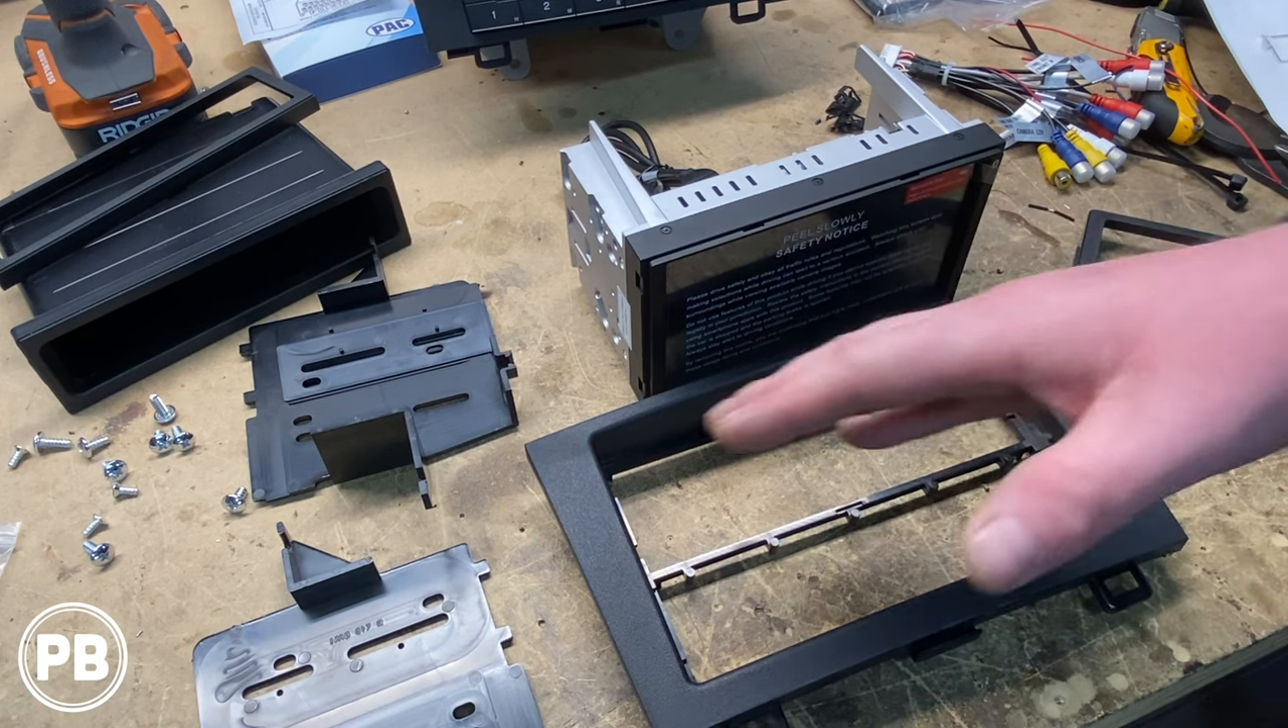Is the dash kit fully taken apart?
Yes.